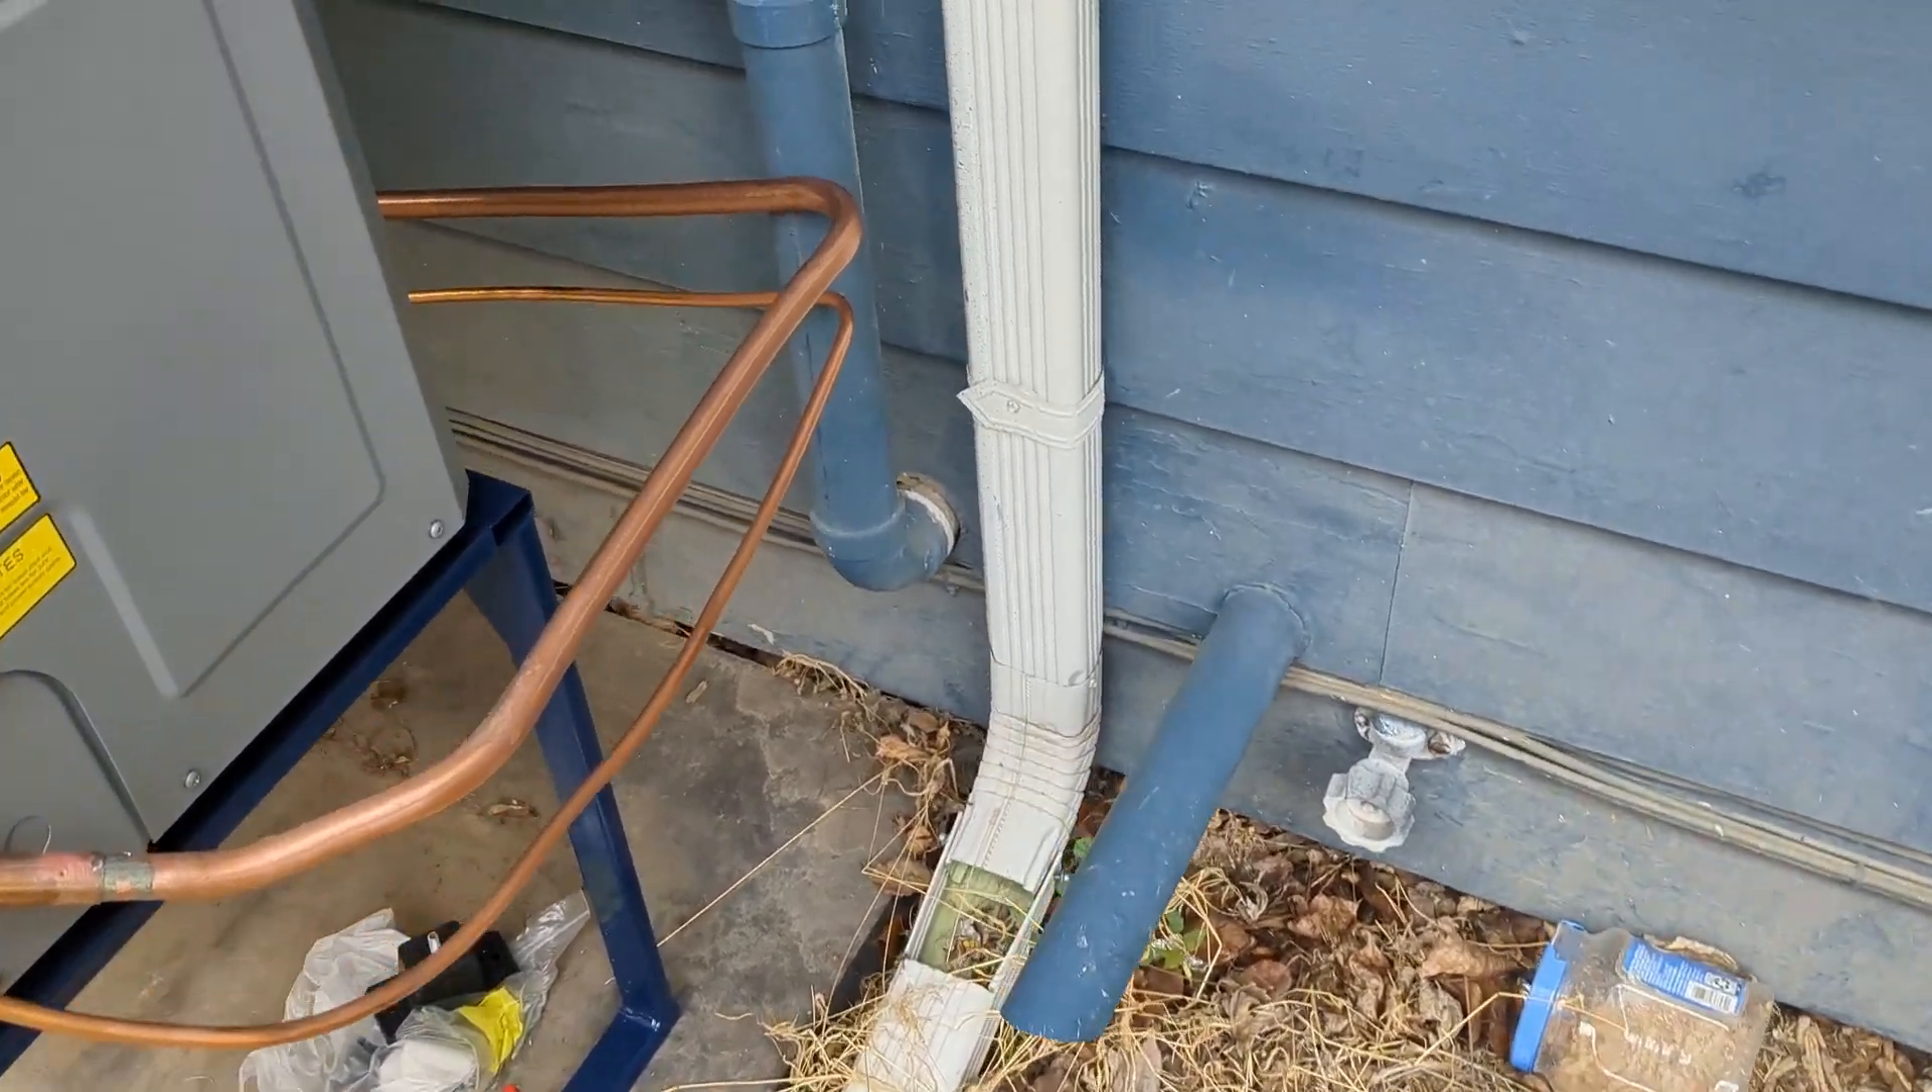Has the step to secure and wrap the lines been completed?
No.